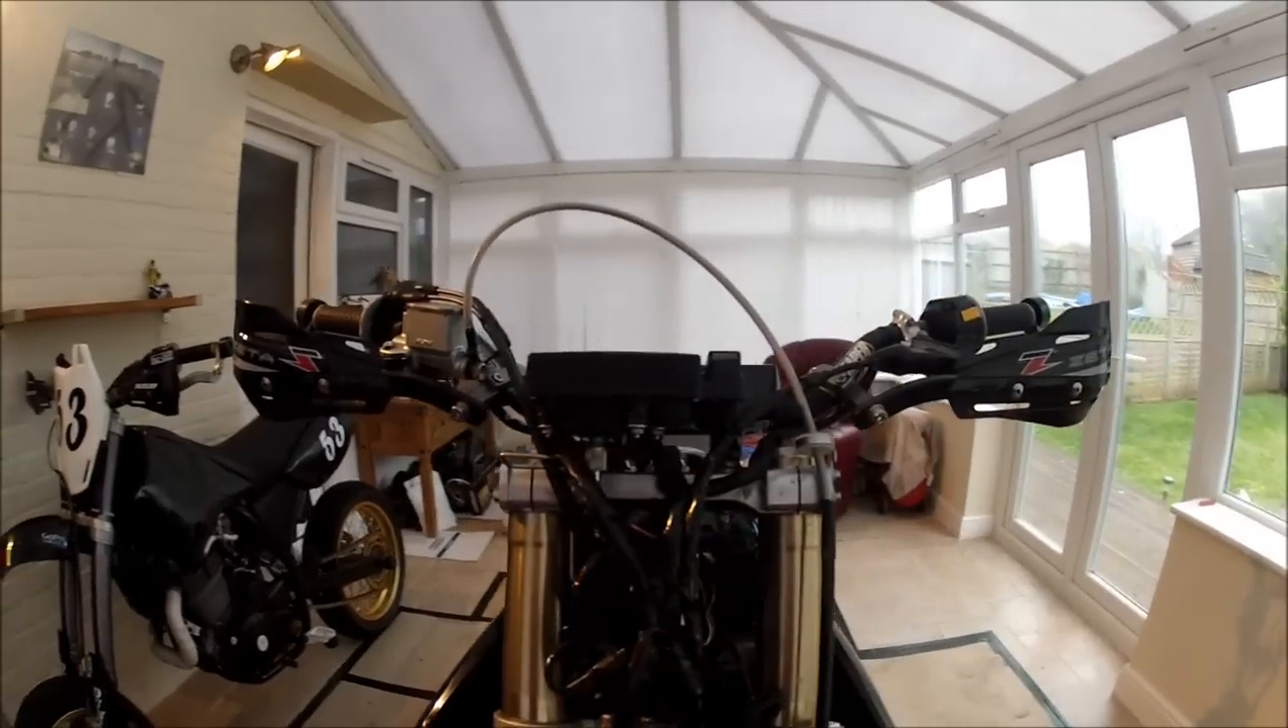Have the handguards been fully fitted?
Yes.